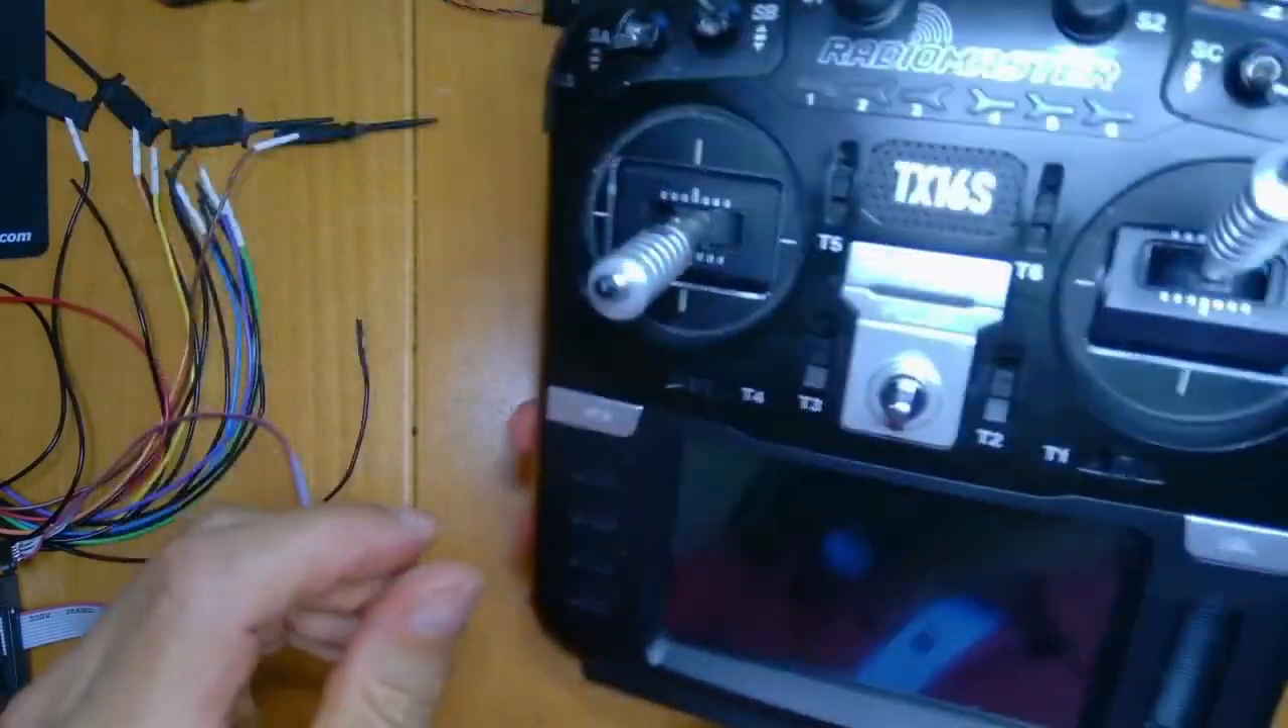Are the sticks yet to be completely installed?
No.